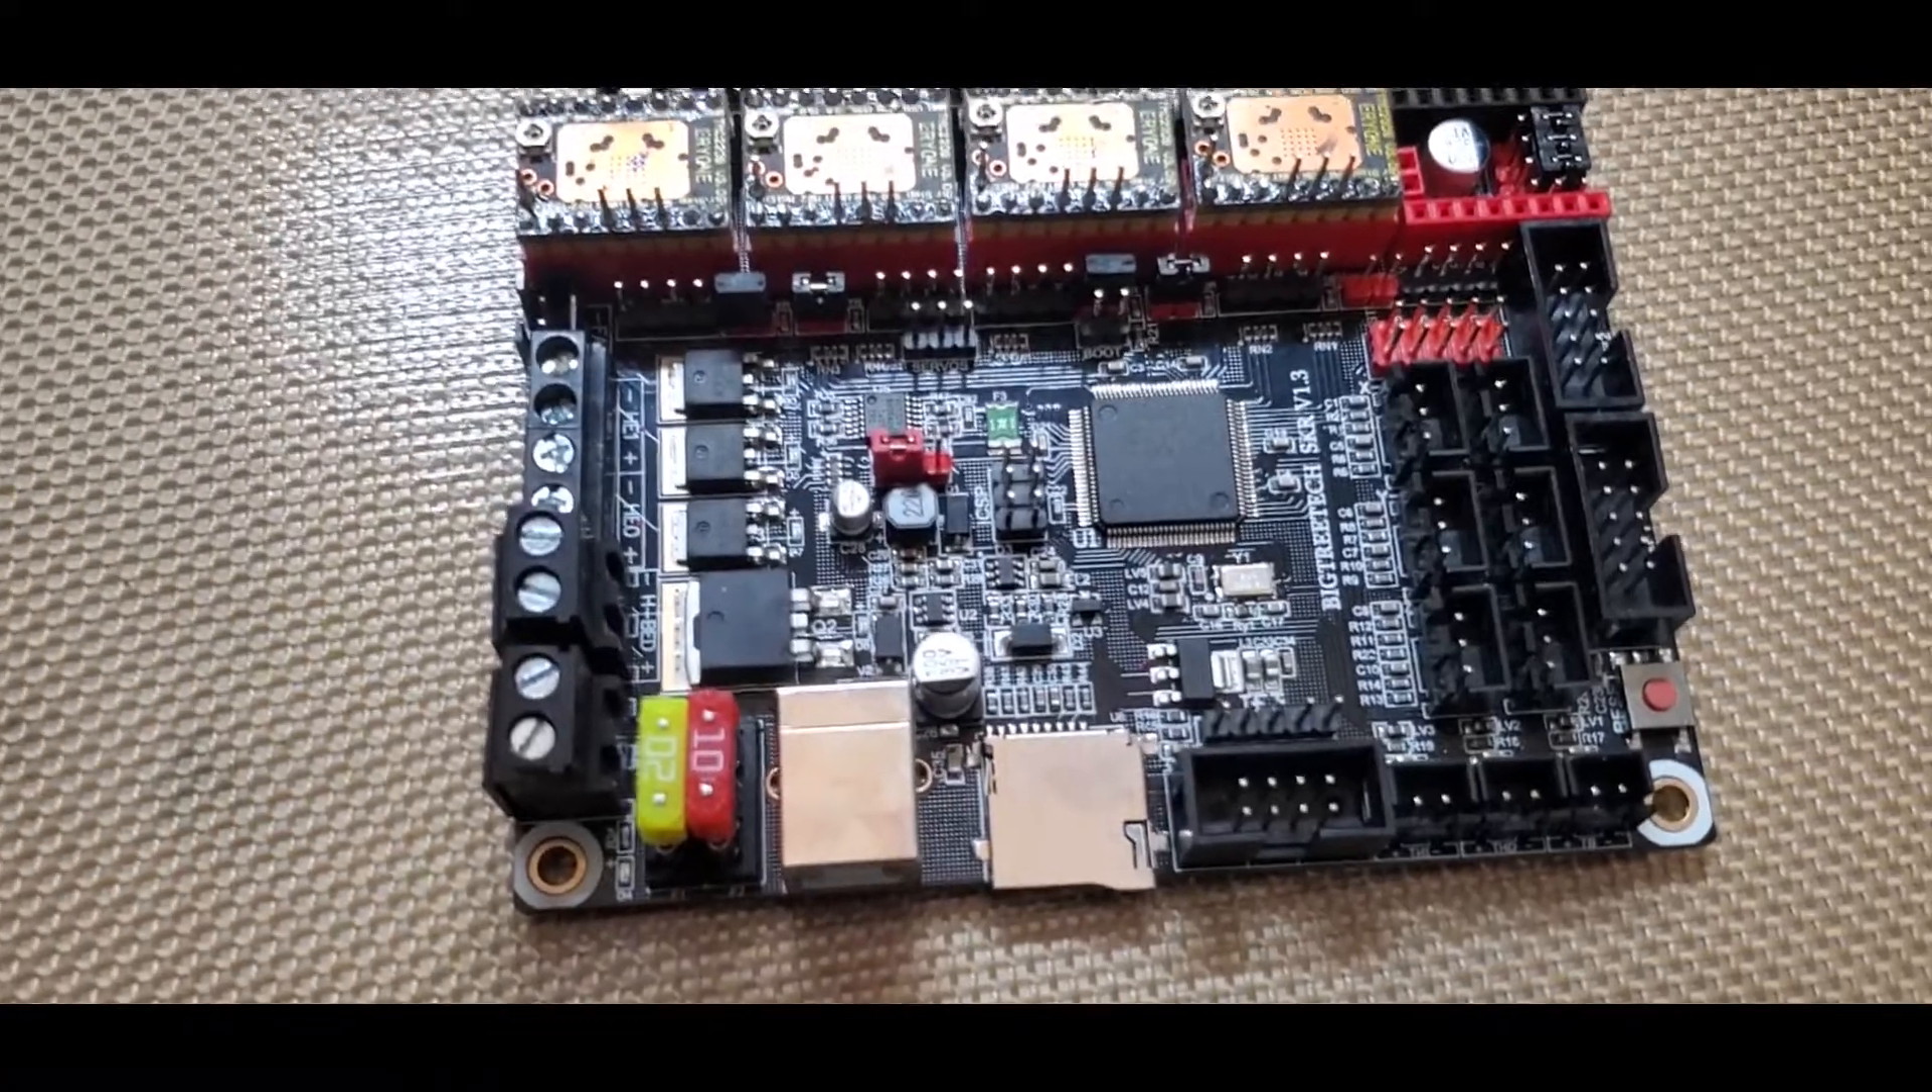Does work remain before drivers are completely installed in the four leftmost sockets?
No.